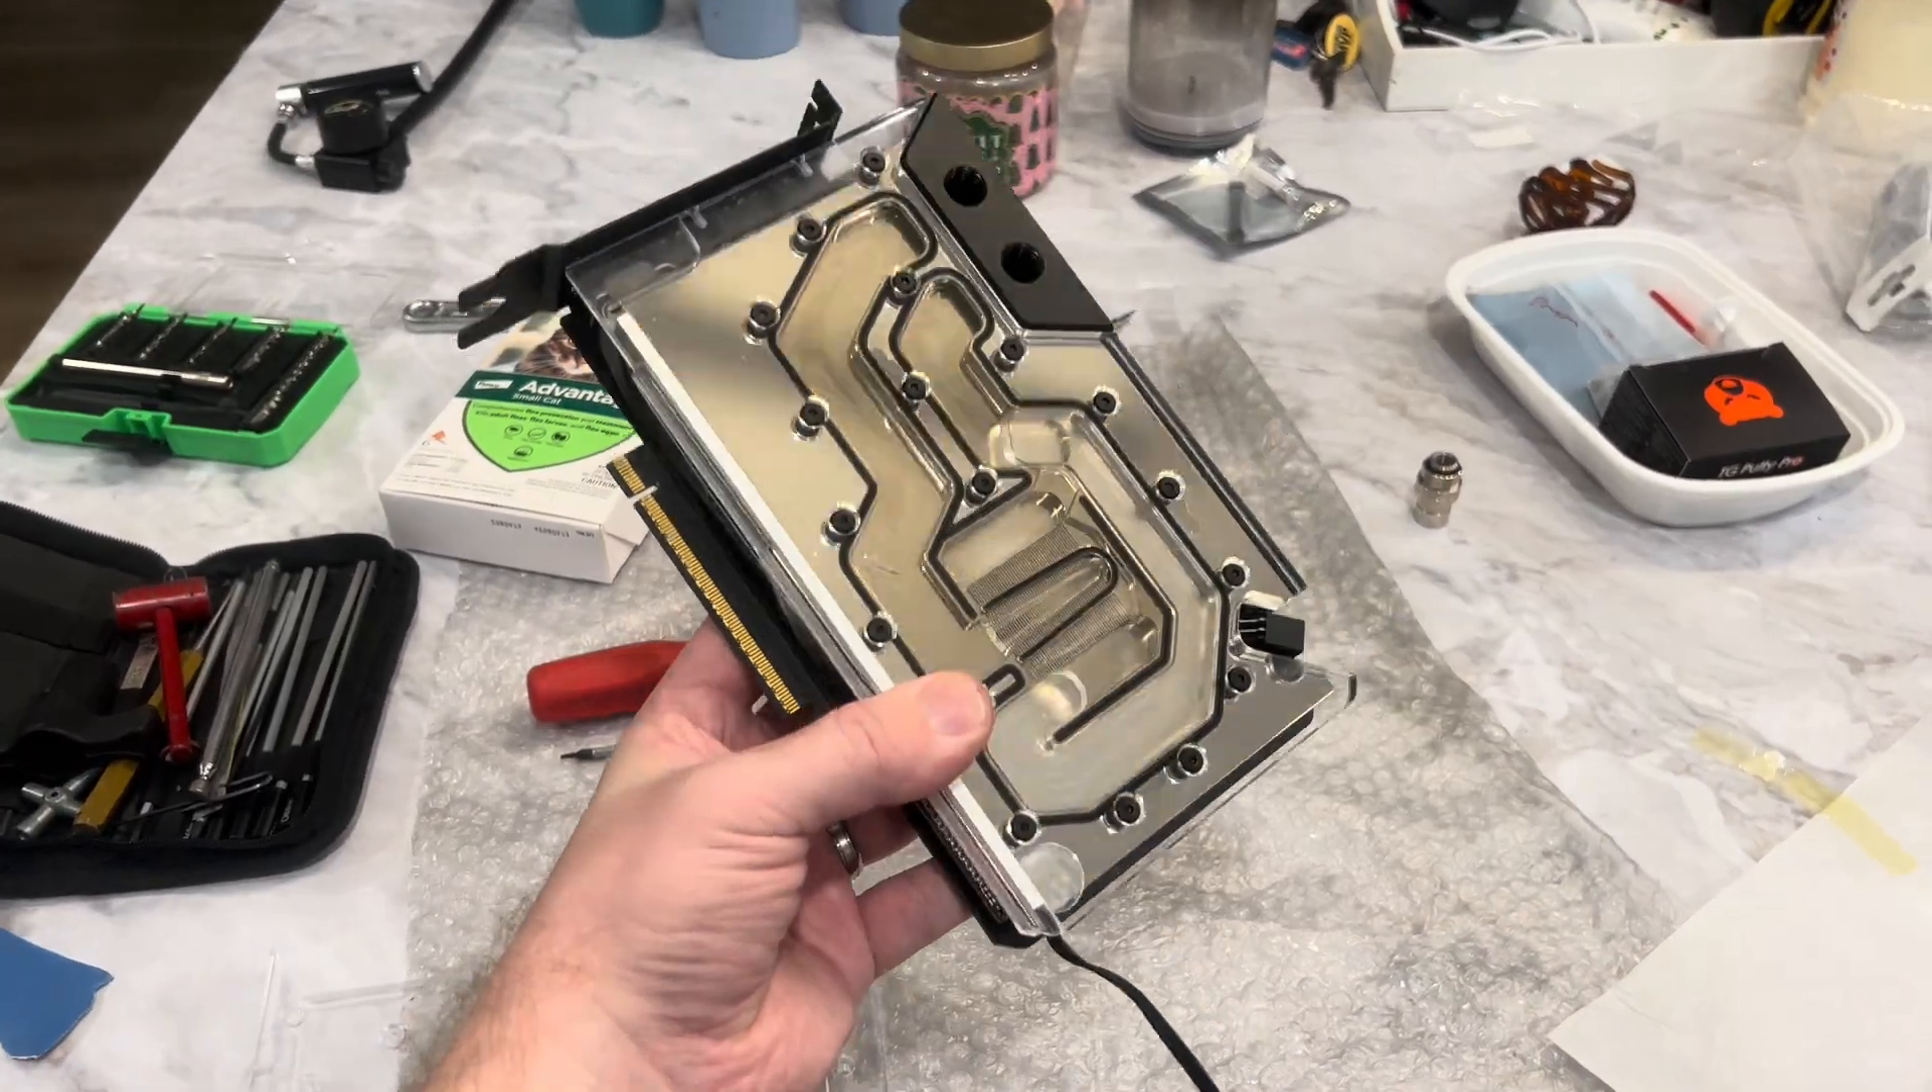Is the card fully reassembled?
Yes.